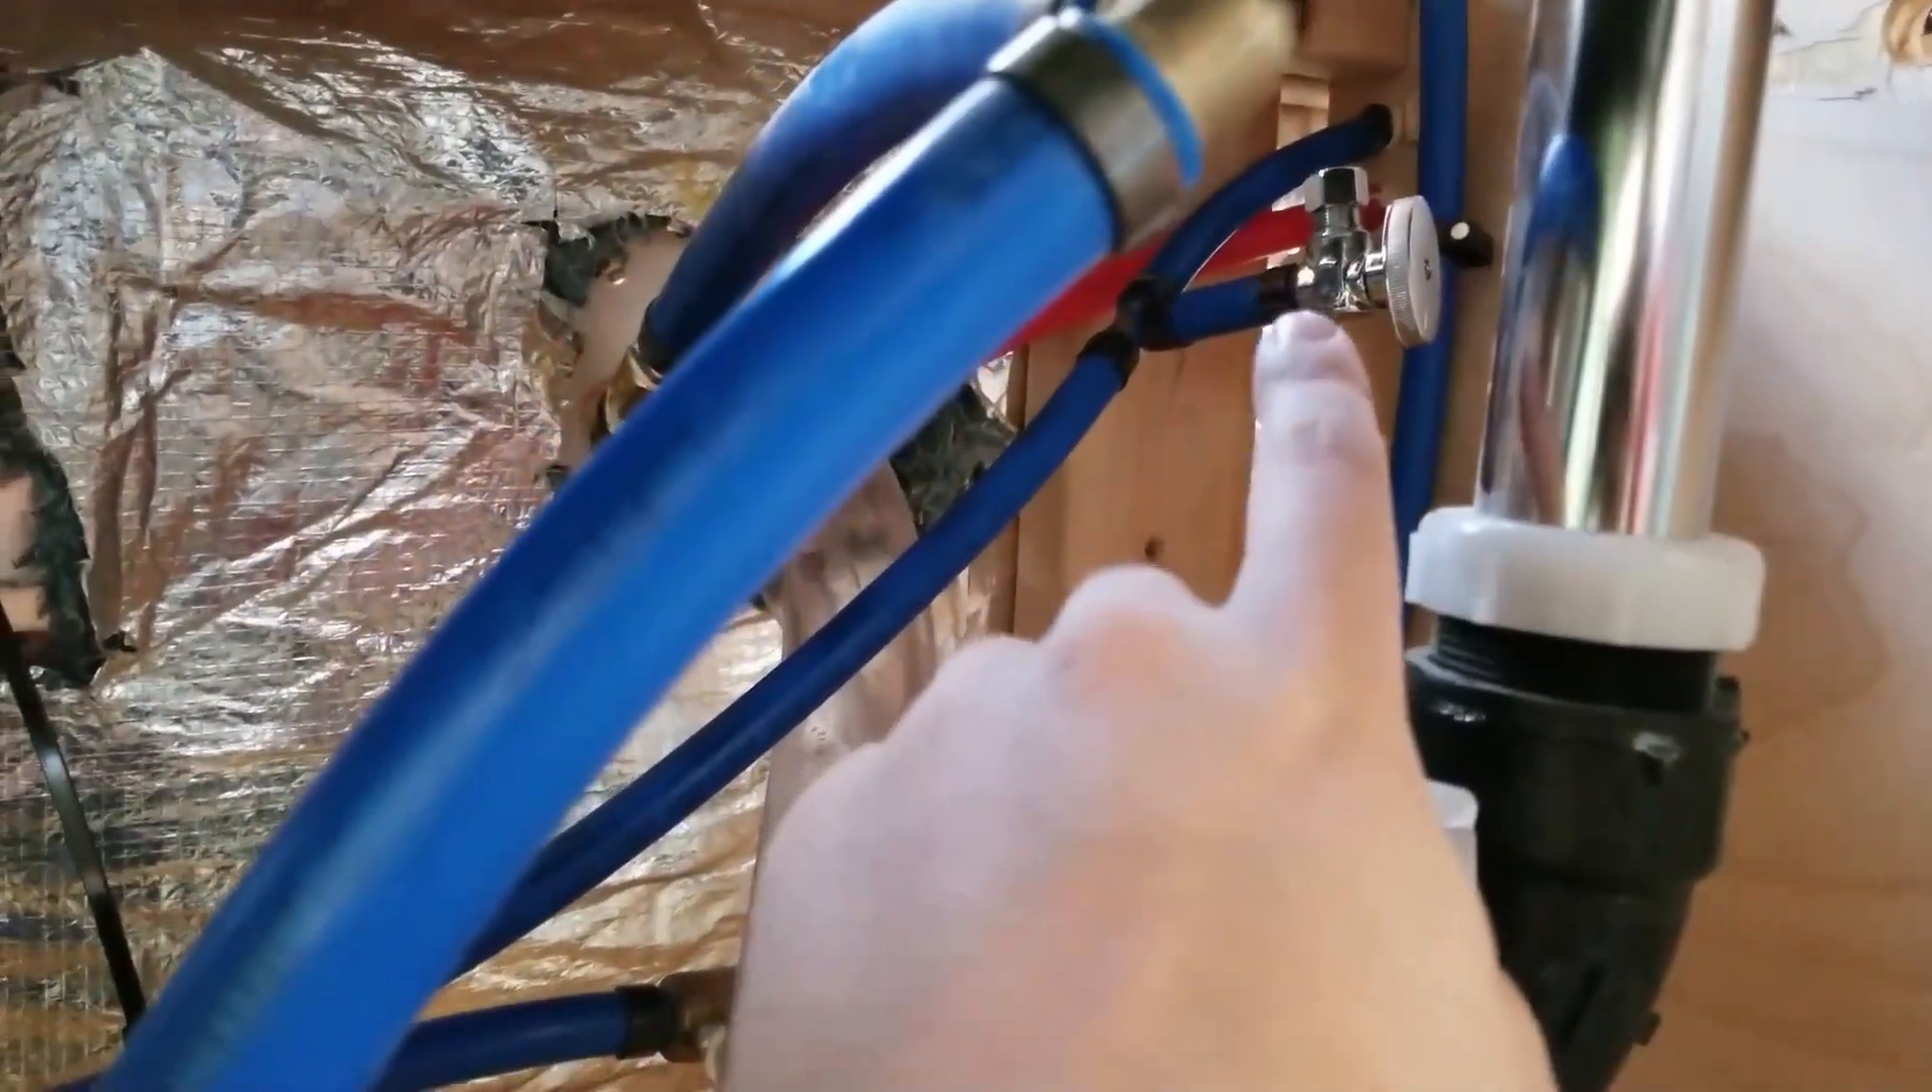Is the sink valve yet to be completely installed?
No.